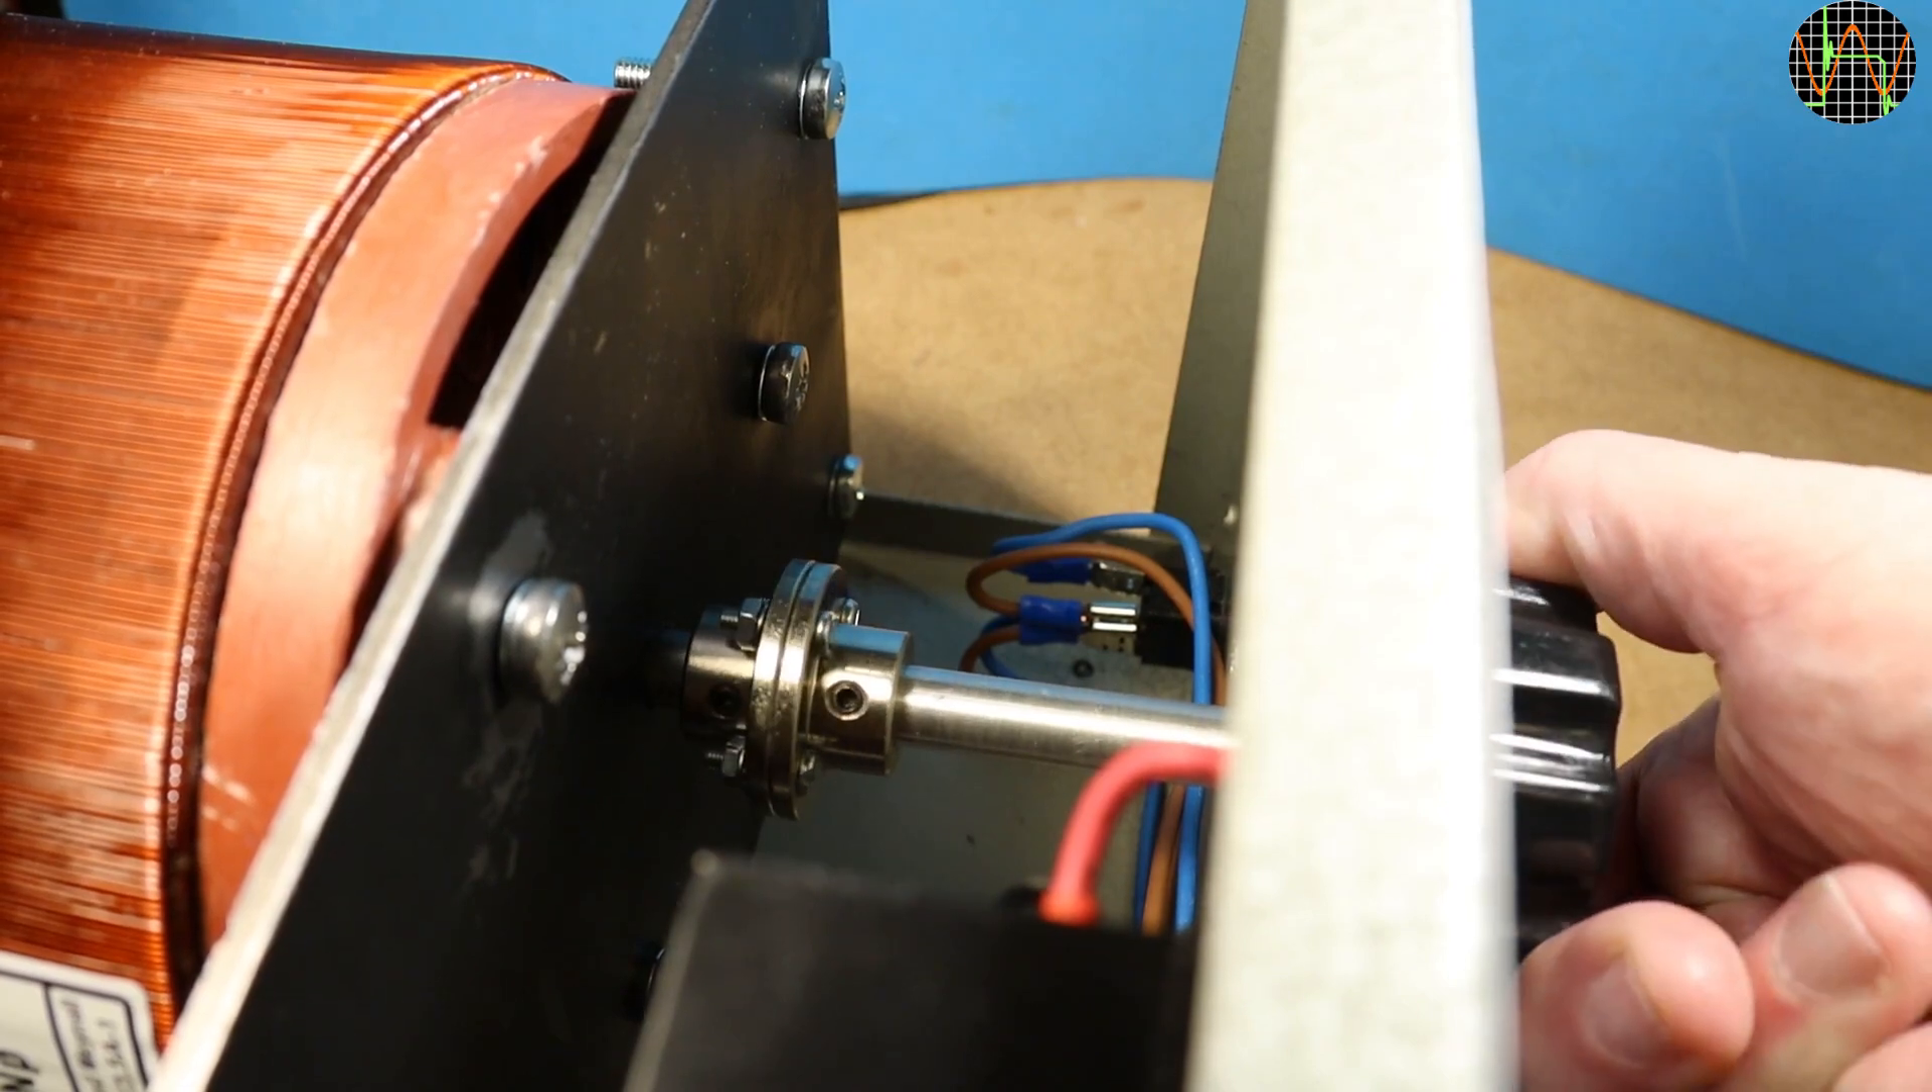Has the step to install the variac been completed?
Yes.